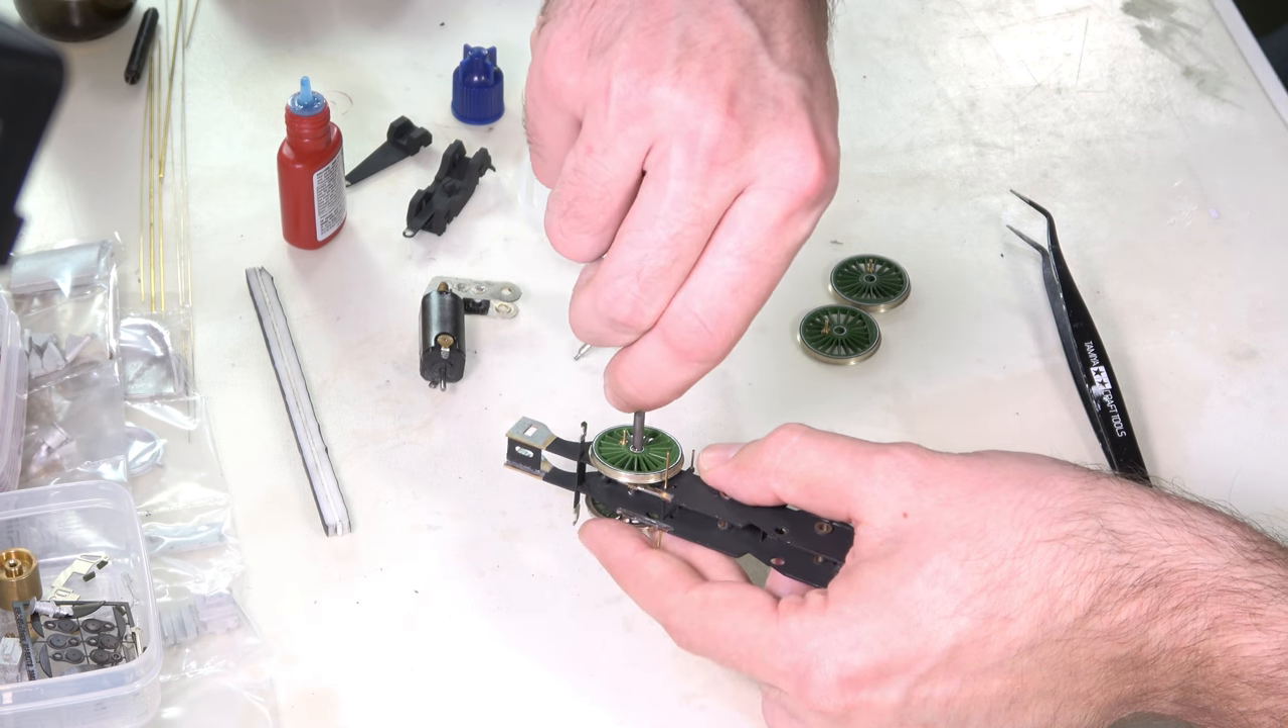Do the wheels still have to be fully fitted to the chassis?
Yes.